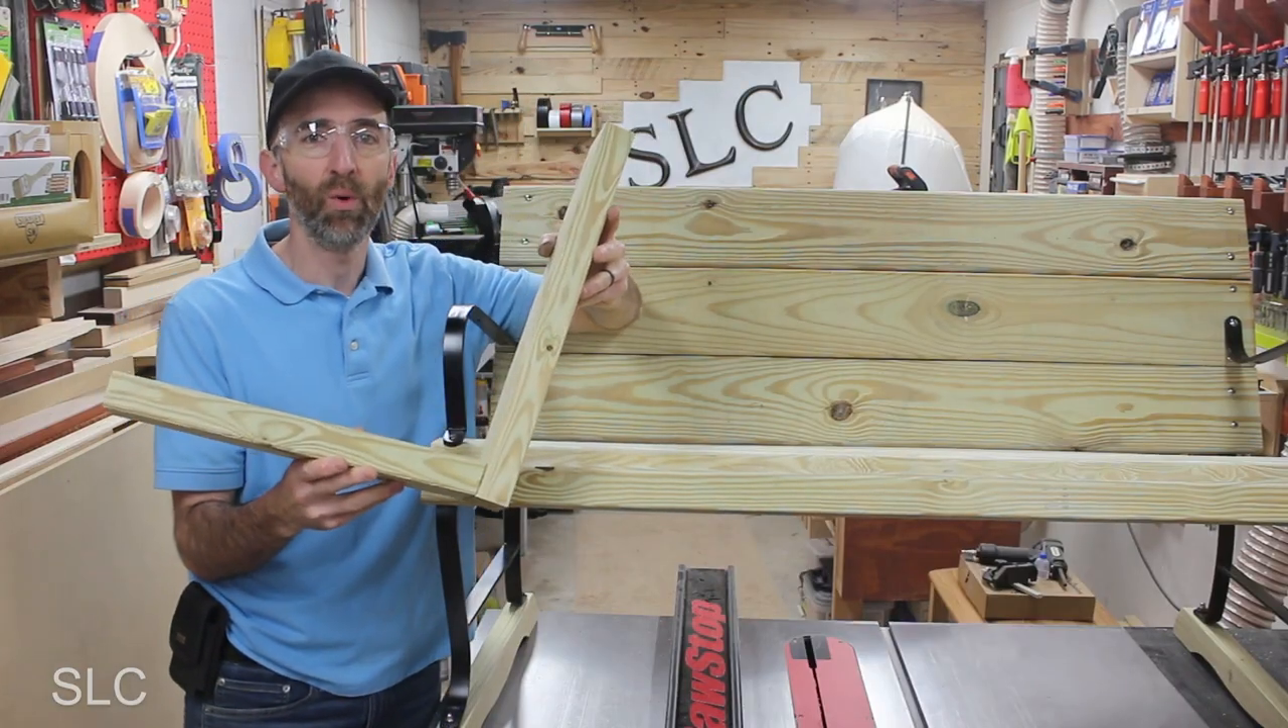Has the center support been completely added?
No.